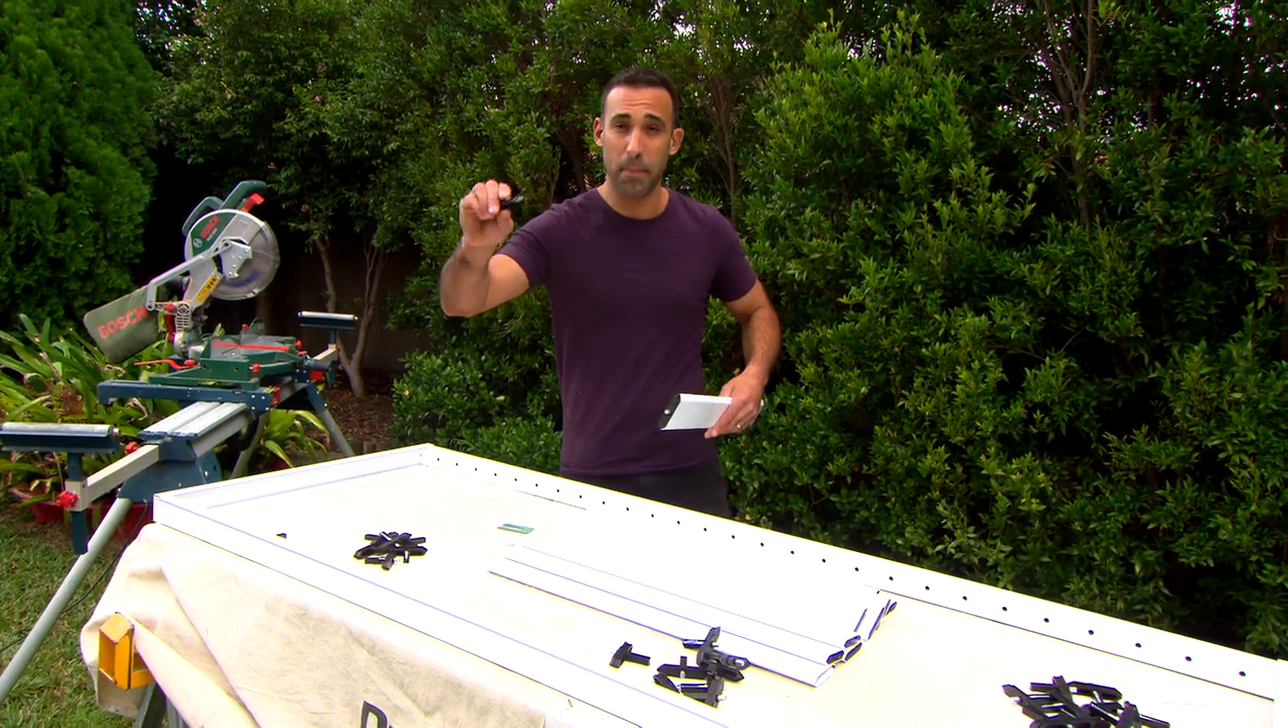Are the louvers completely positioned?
No.